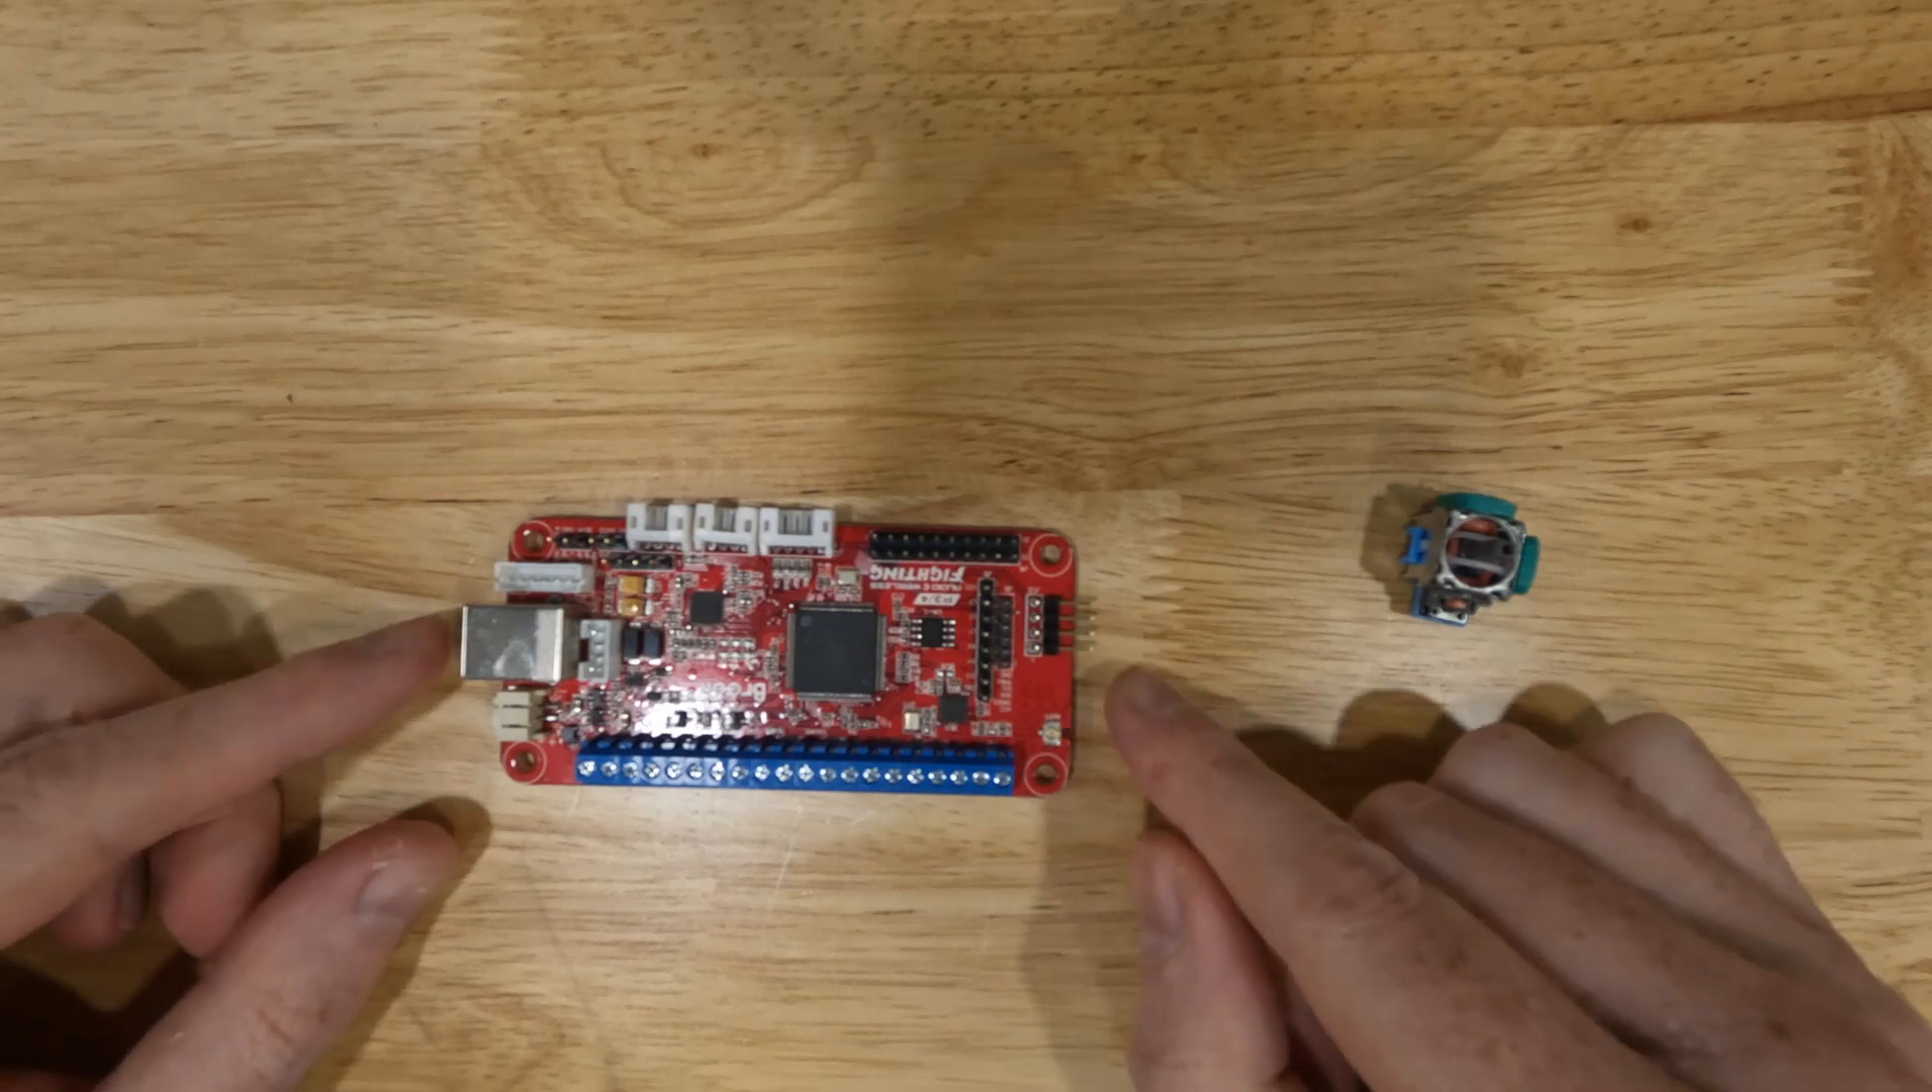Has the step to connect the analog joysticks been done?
No.